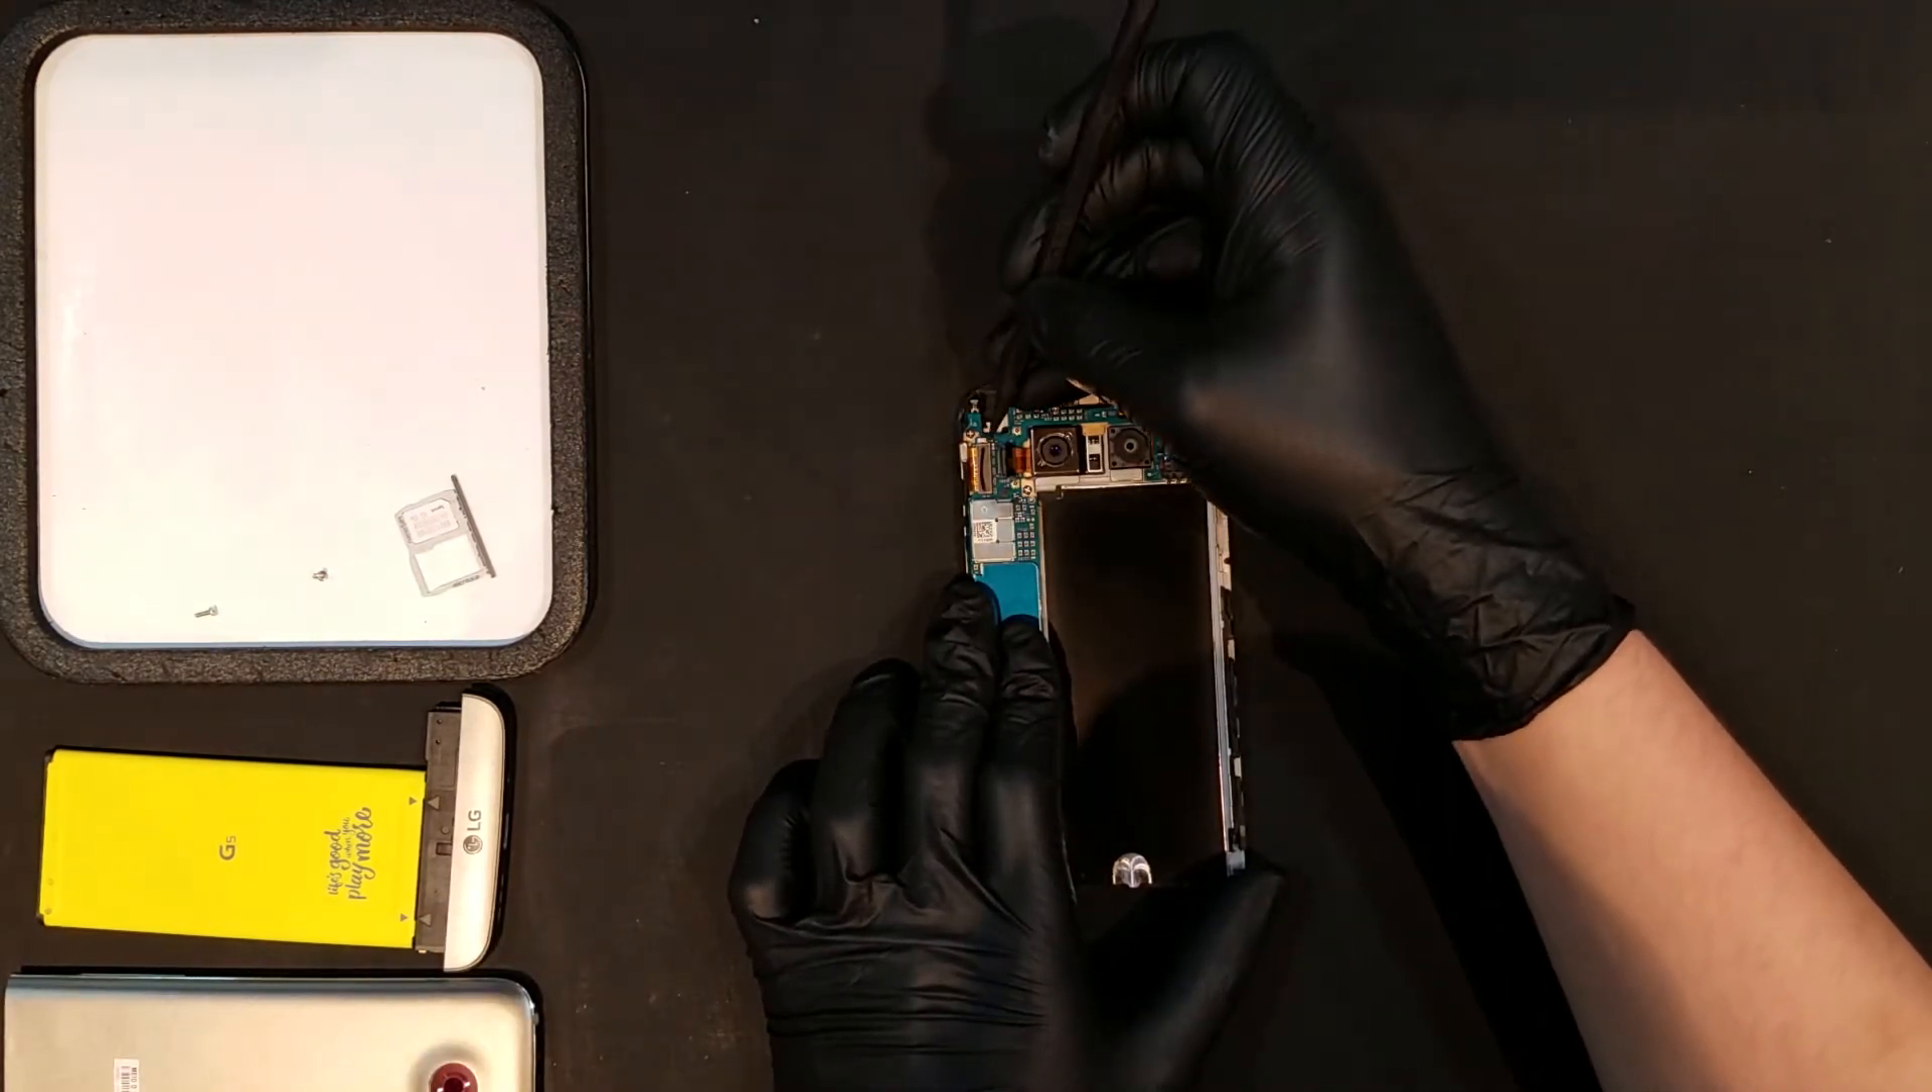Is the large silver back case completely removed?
Yes.